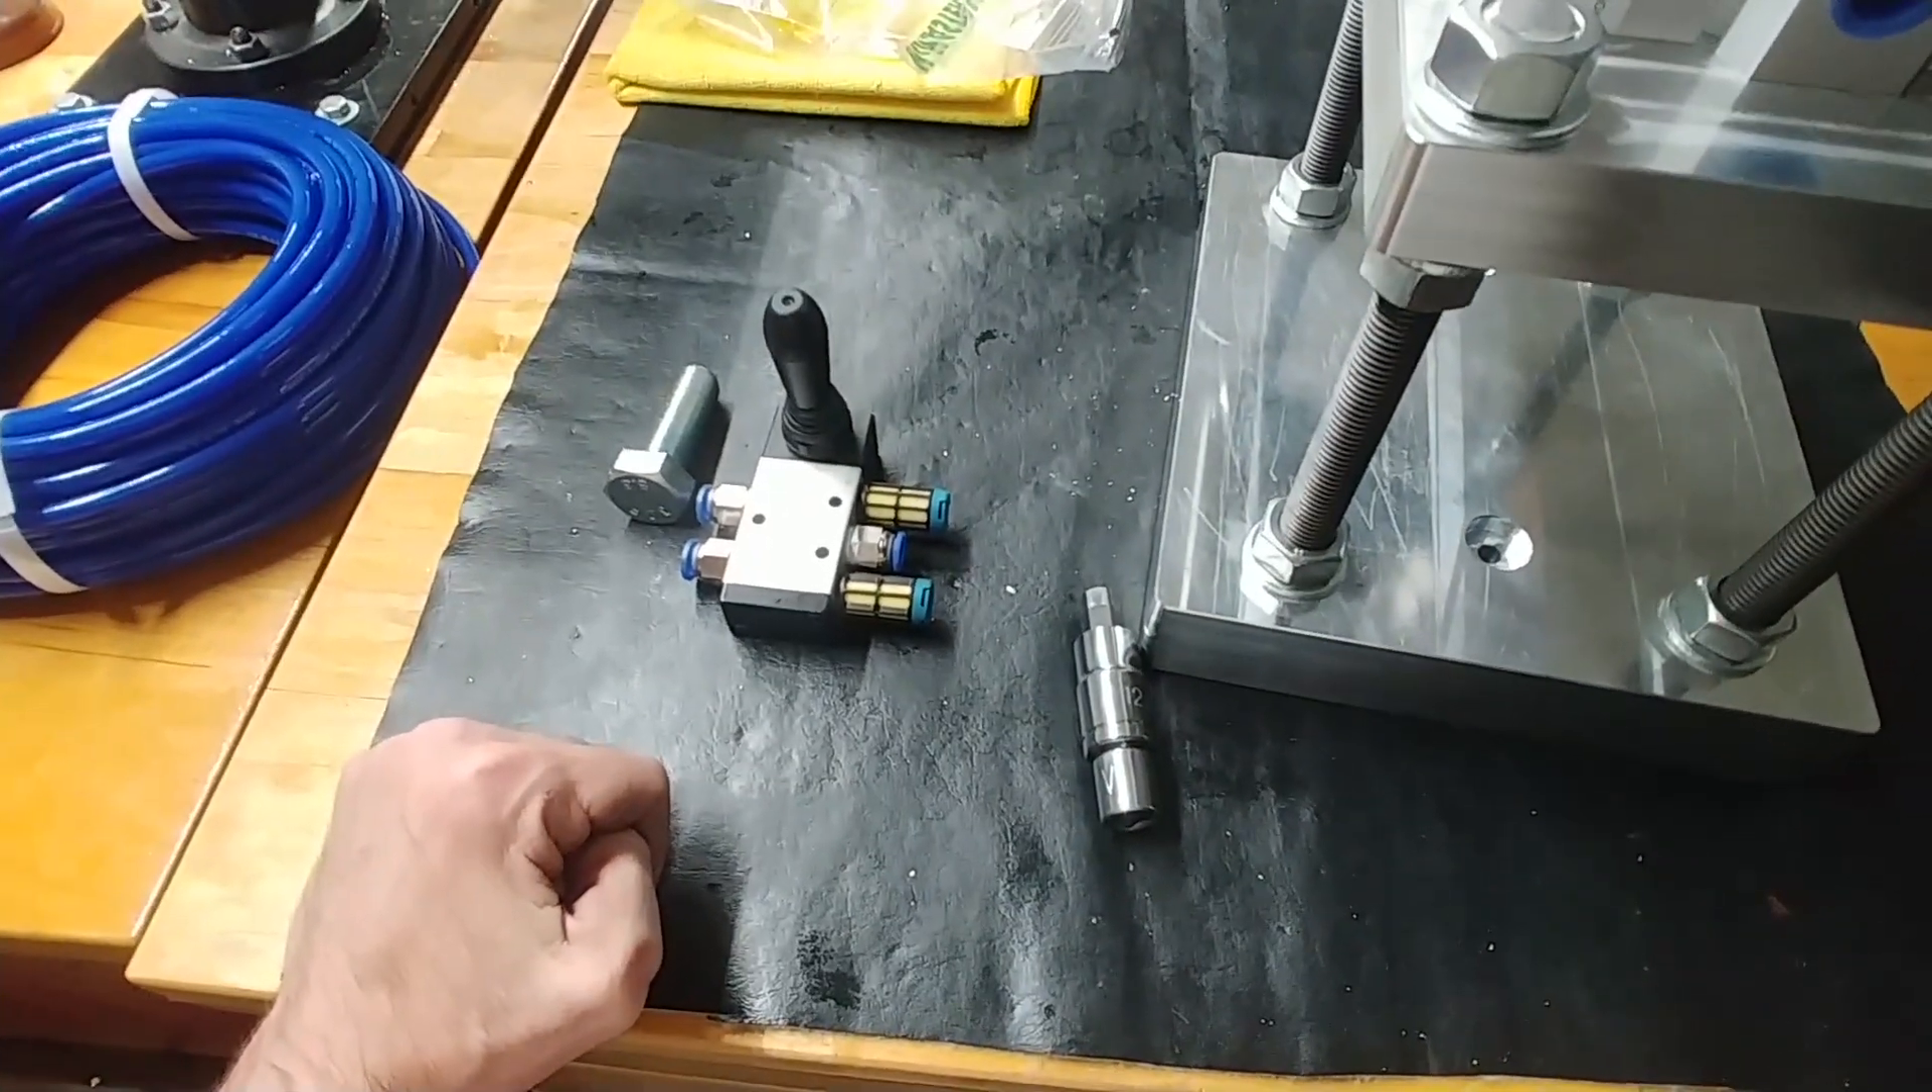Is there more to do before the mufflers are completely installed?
No.